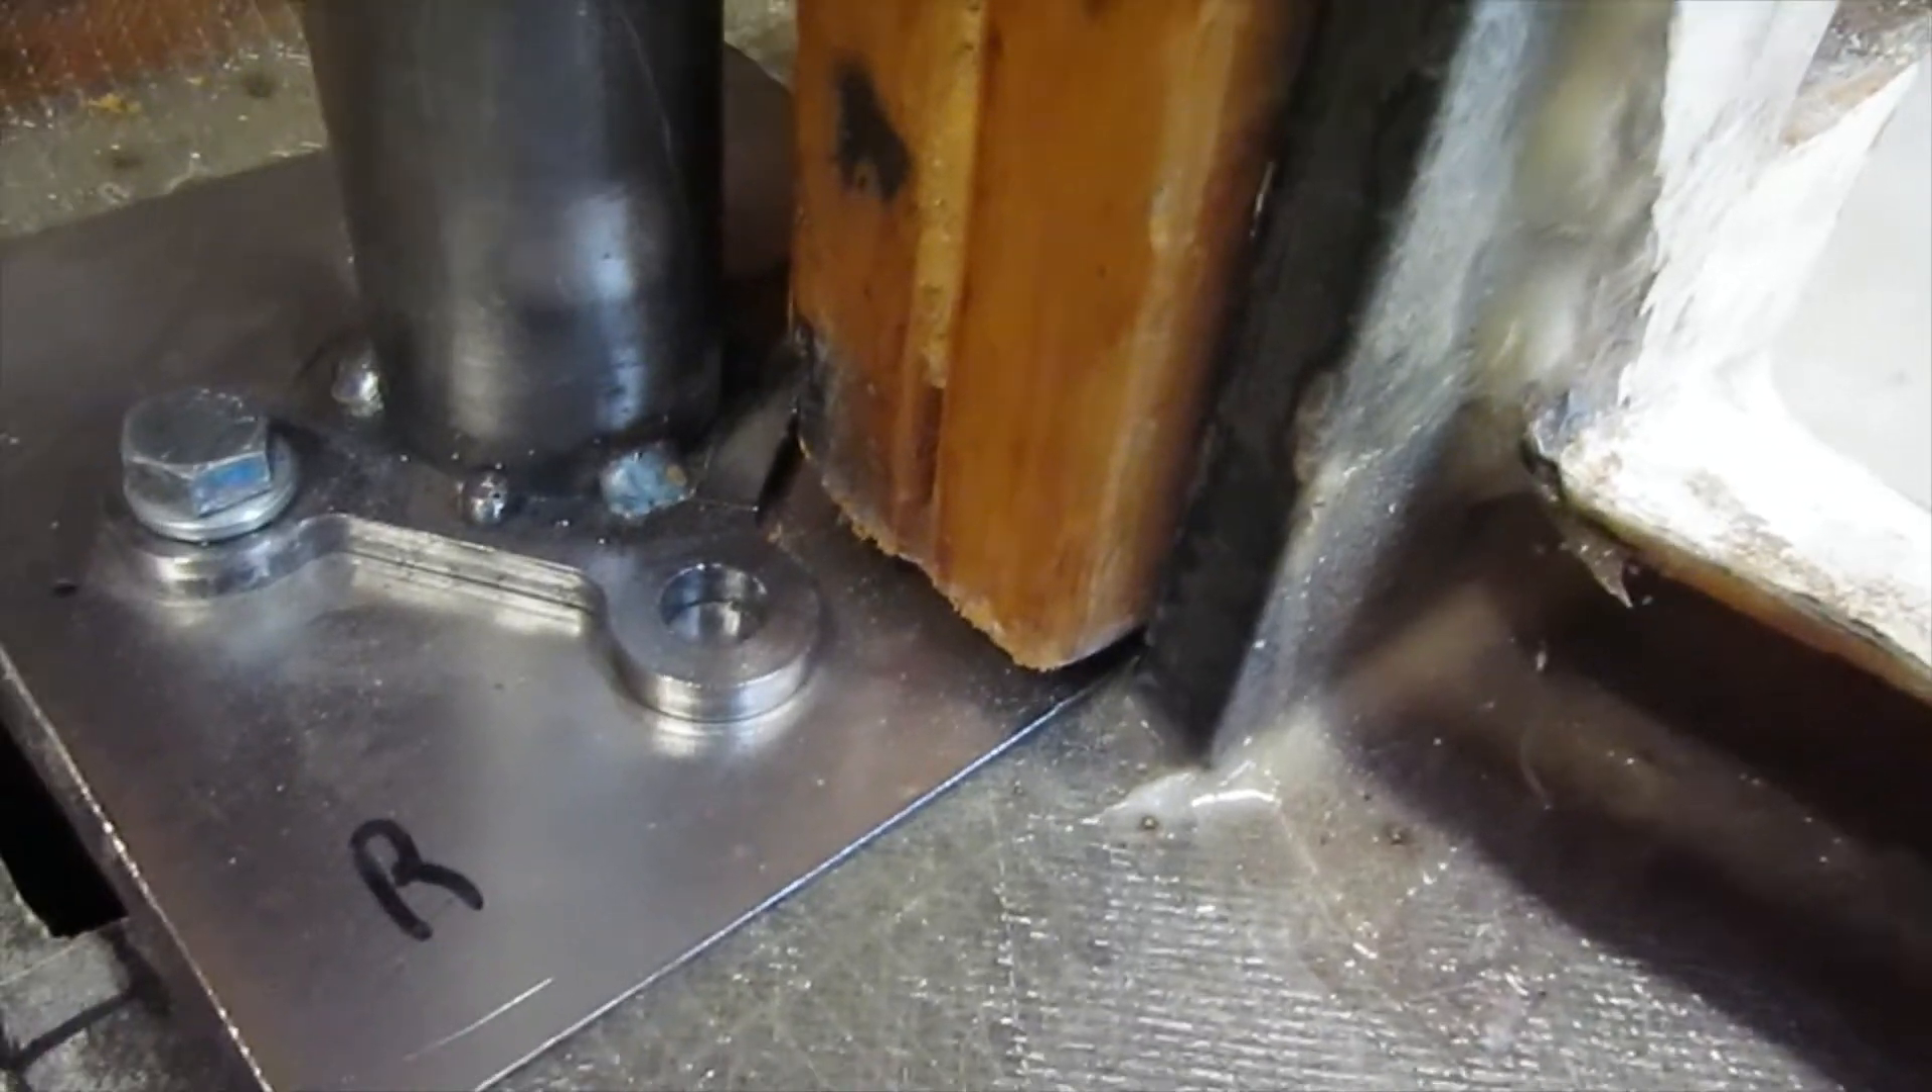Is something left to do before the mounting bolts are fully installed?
Yes.